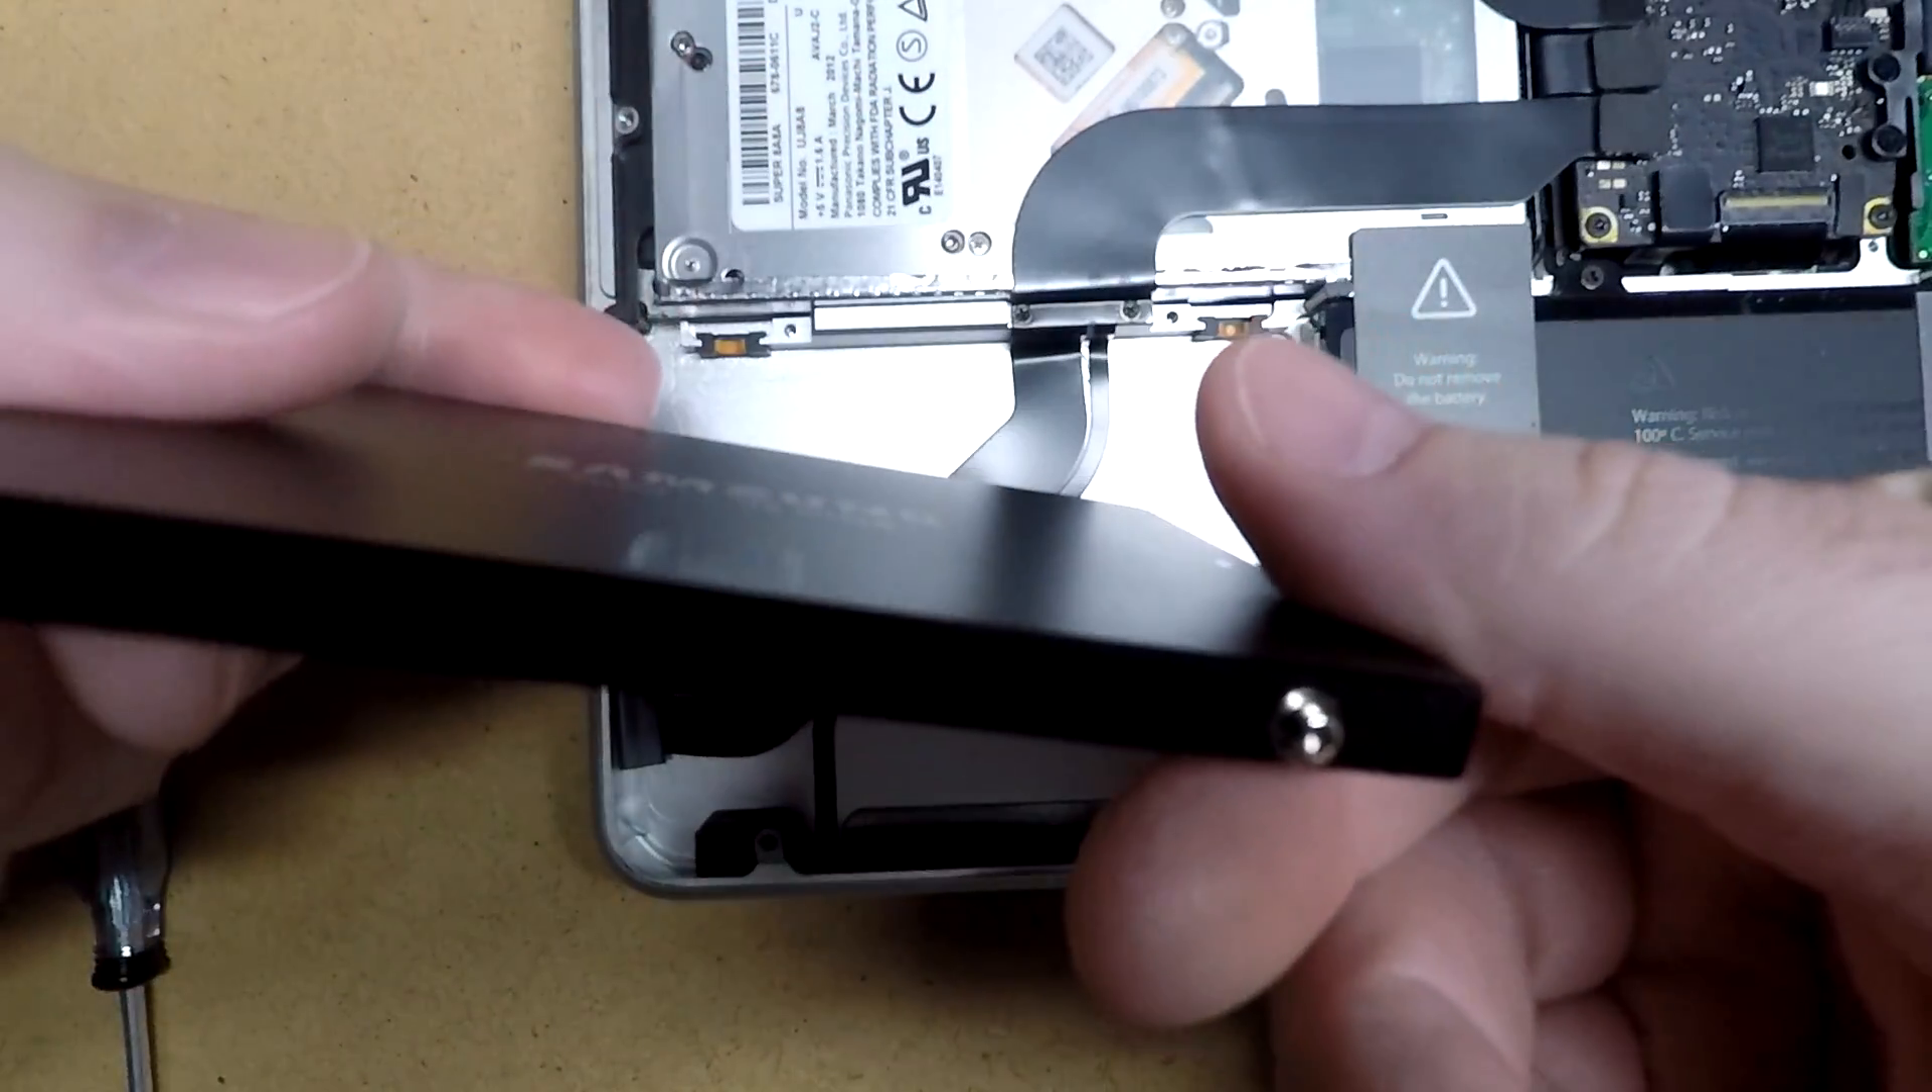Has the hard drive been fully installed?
No.